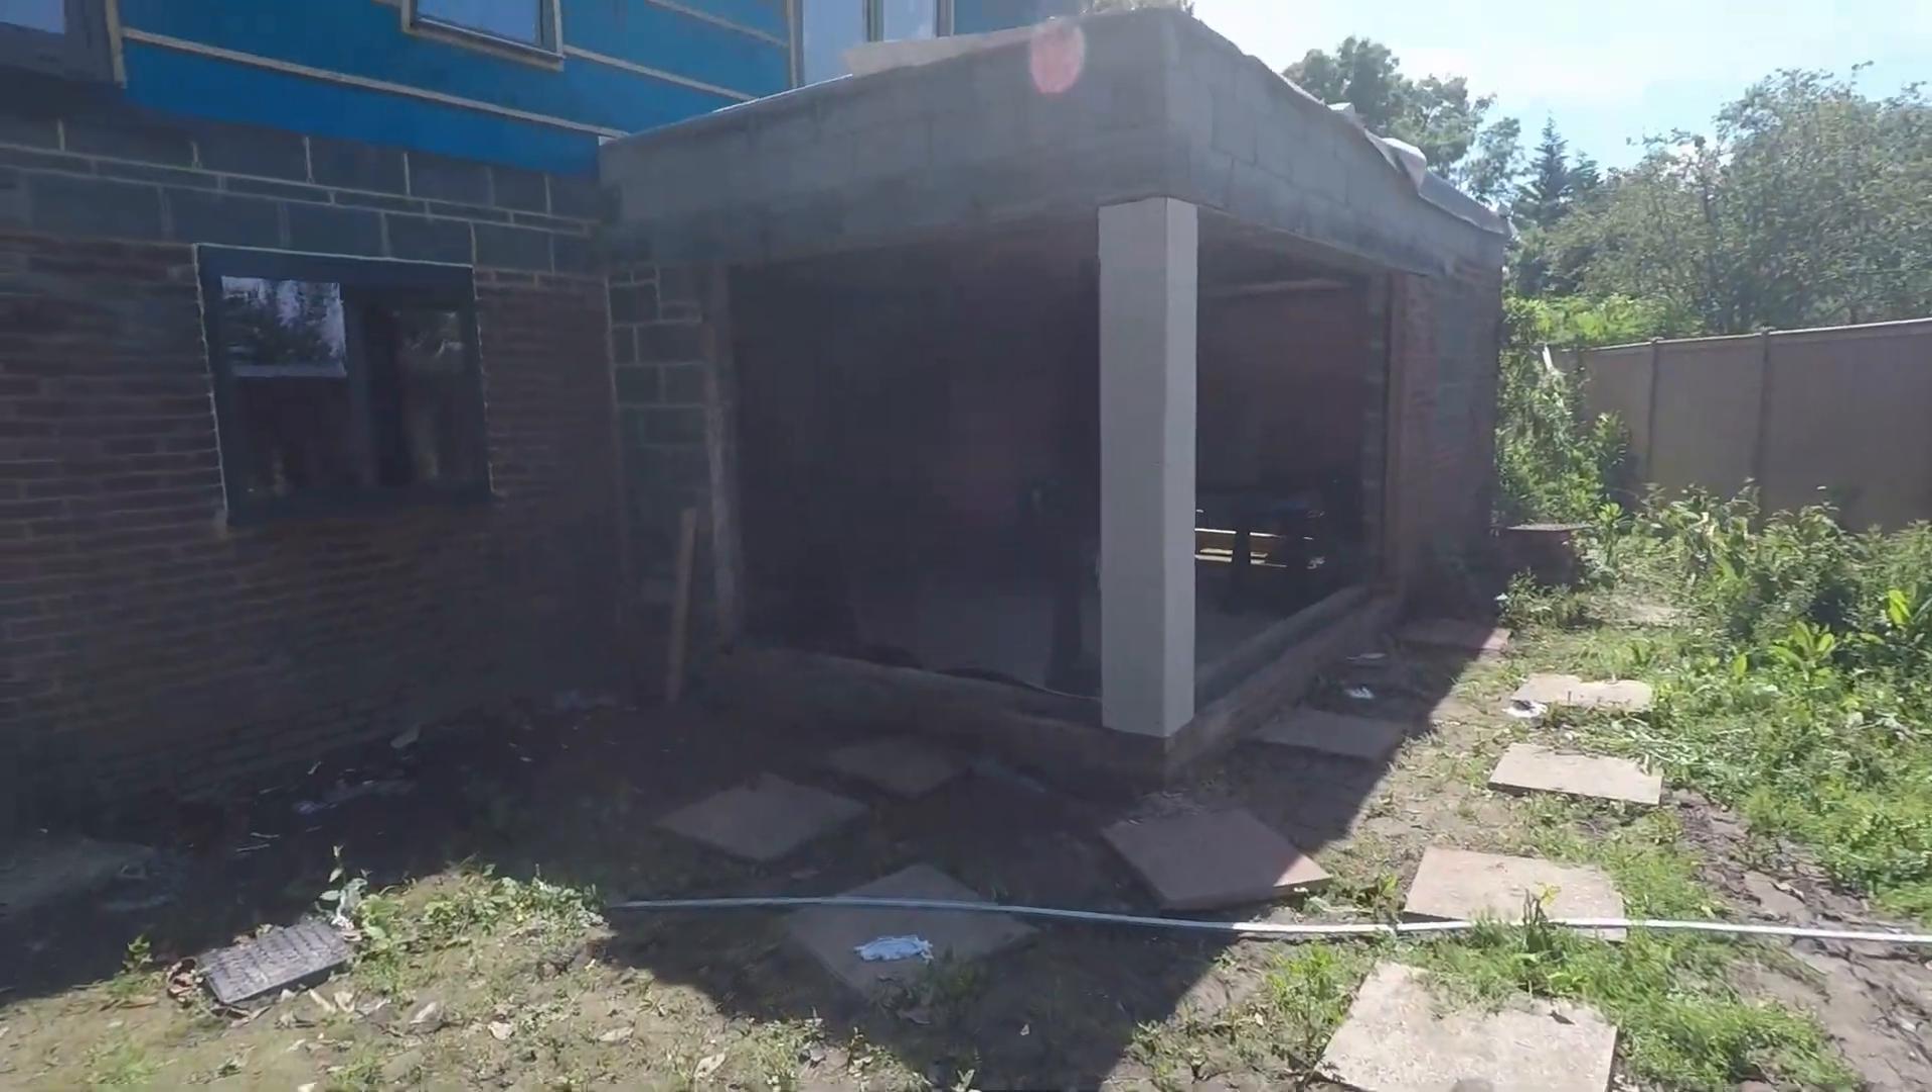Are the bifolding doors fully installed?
No.